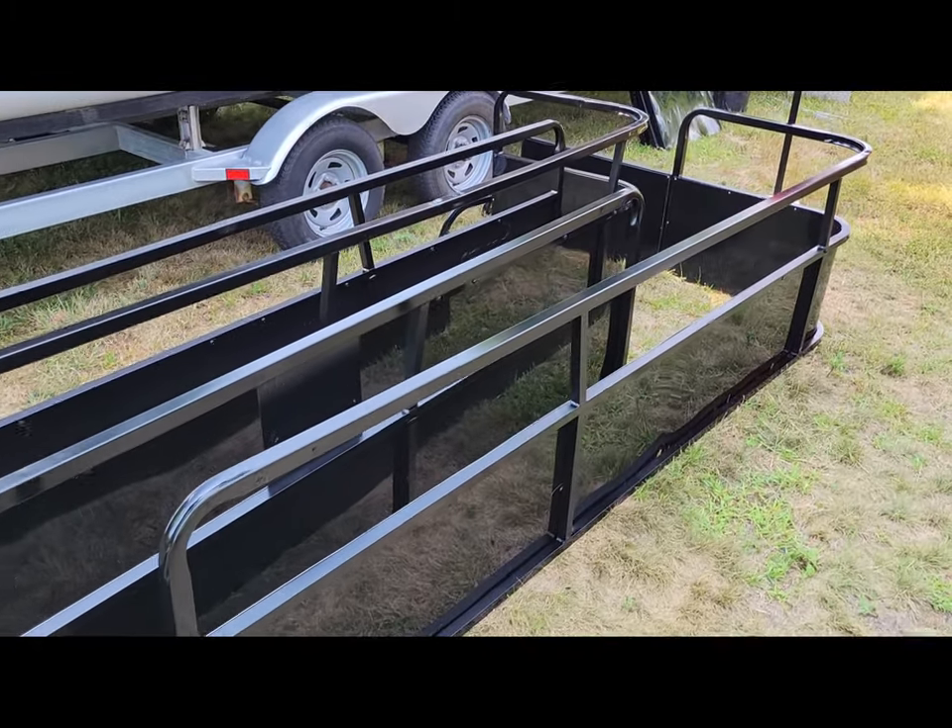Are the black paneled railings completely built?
Yes.